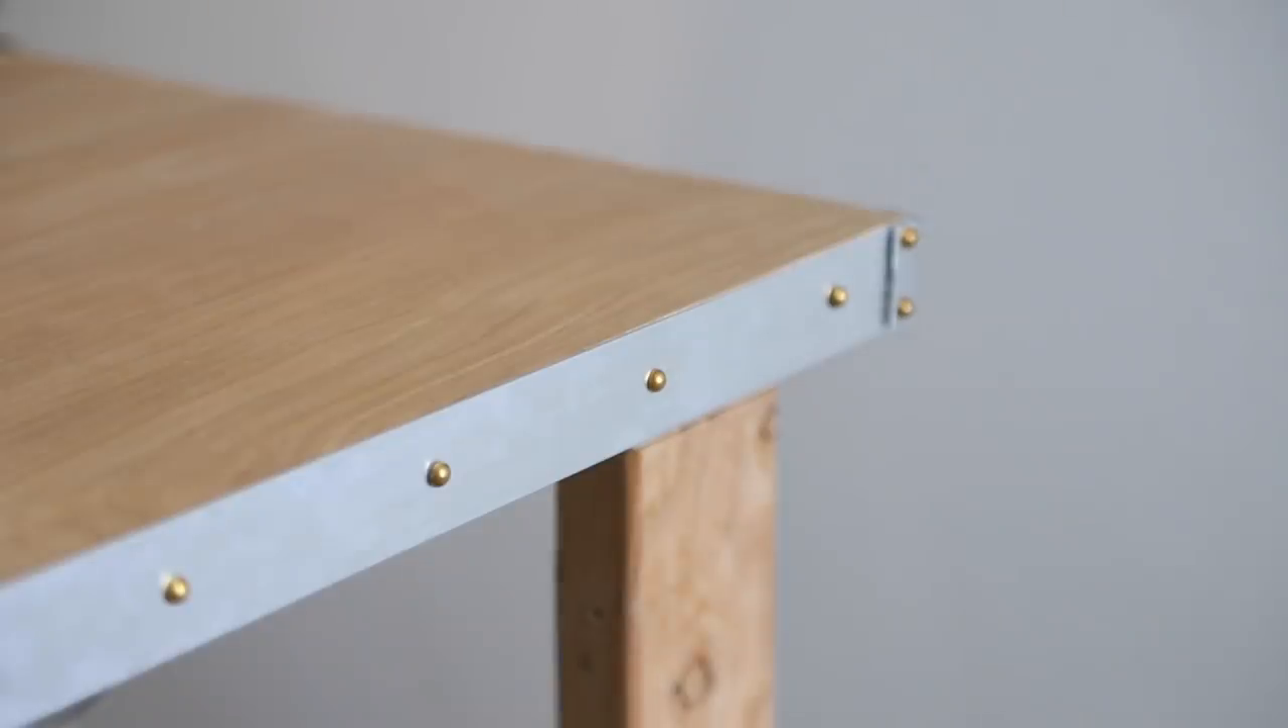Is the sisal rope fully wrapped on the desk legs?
No.